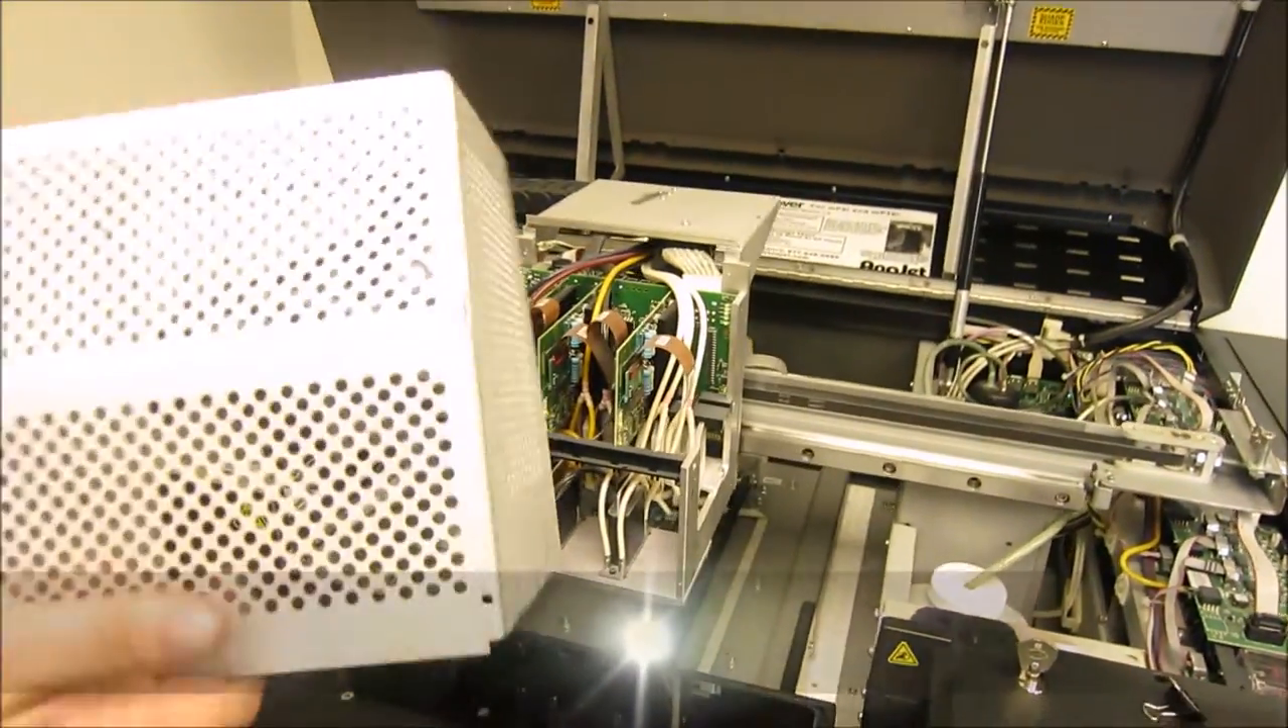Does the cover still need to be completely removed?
No.